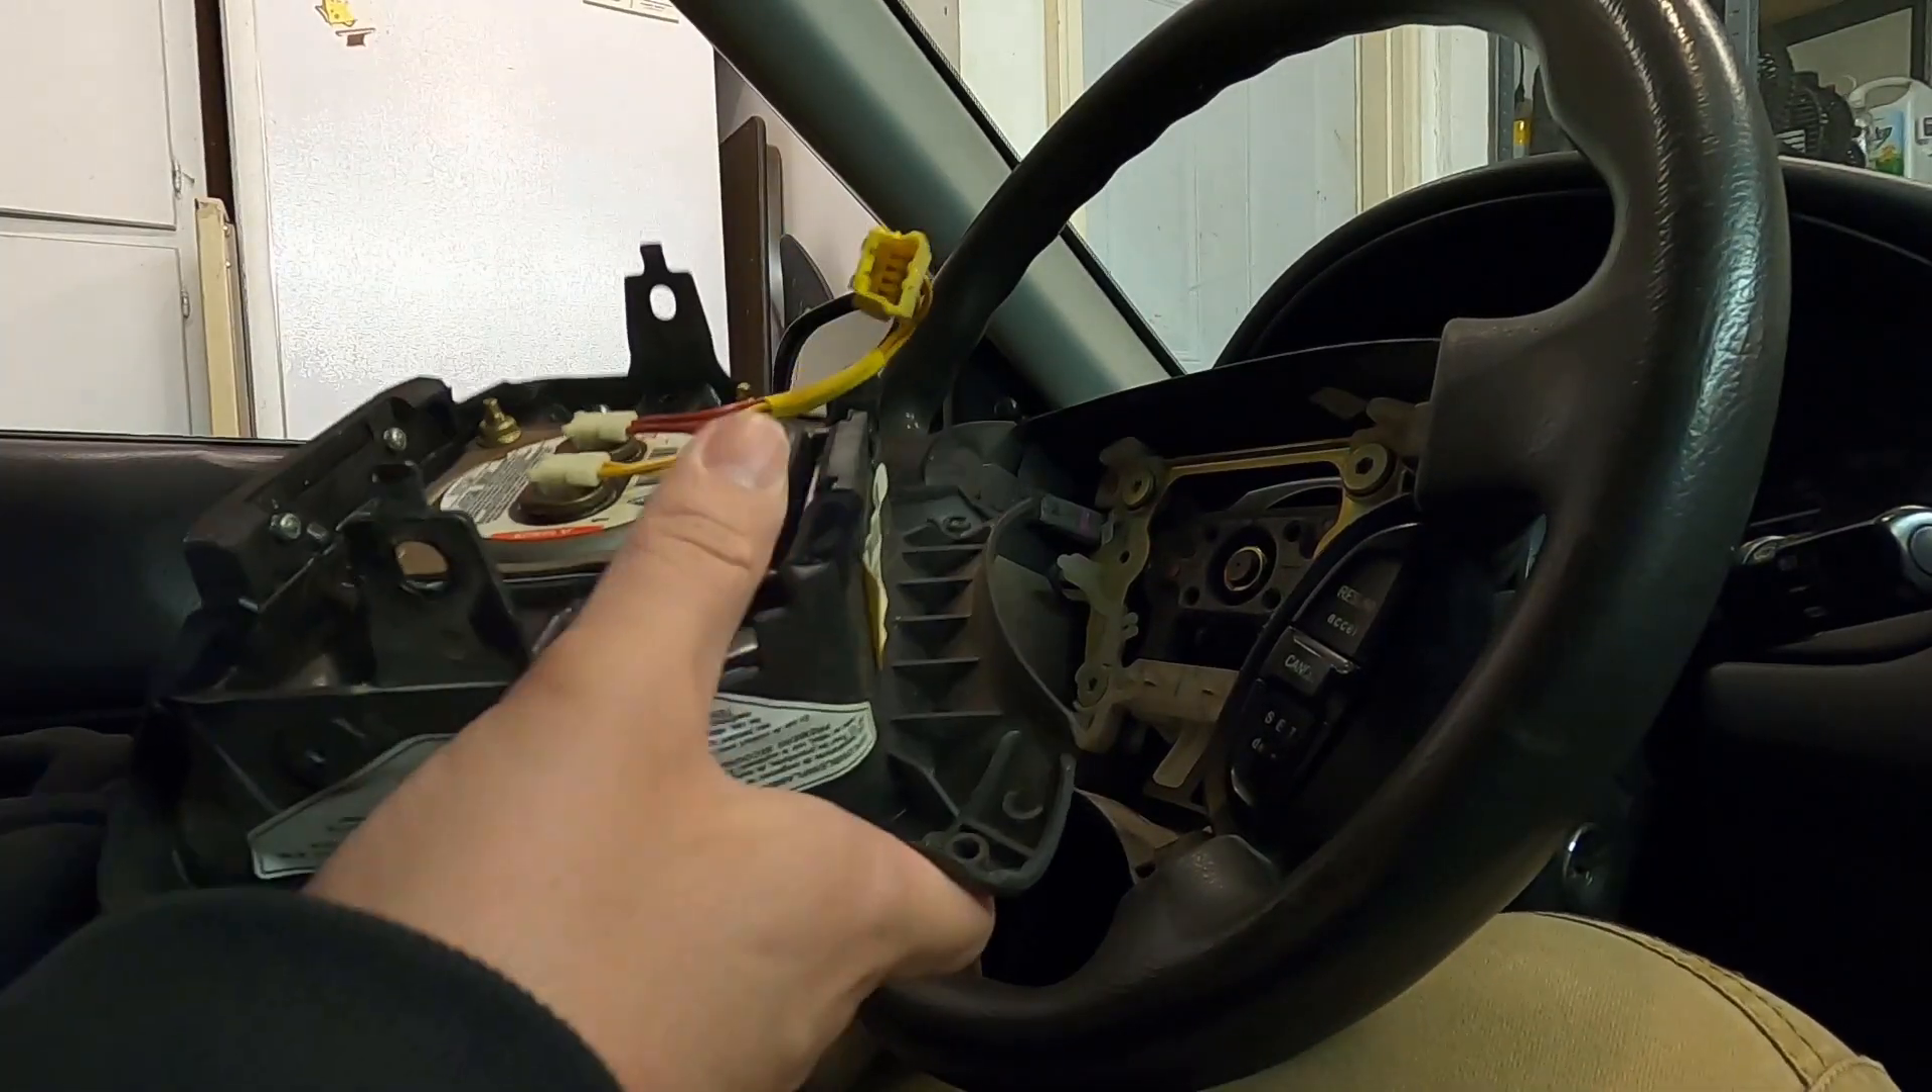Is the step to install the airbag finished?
No.